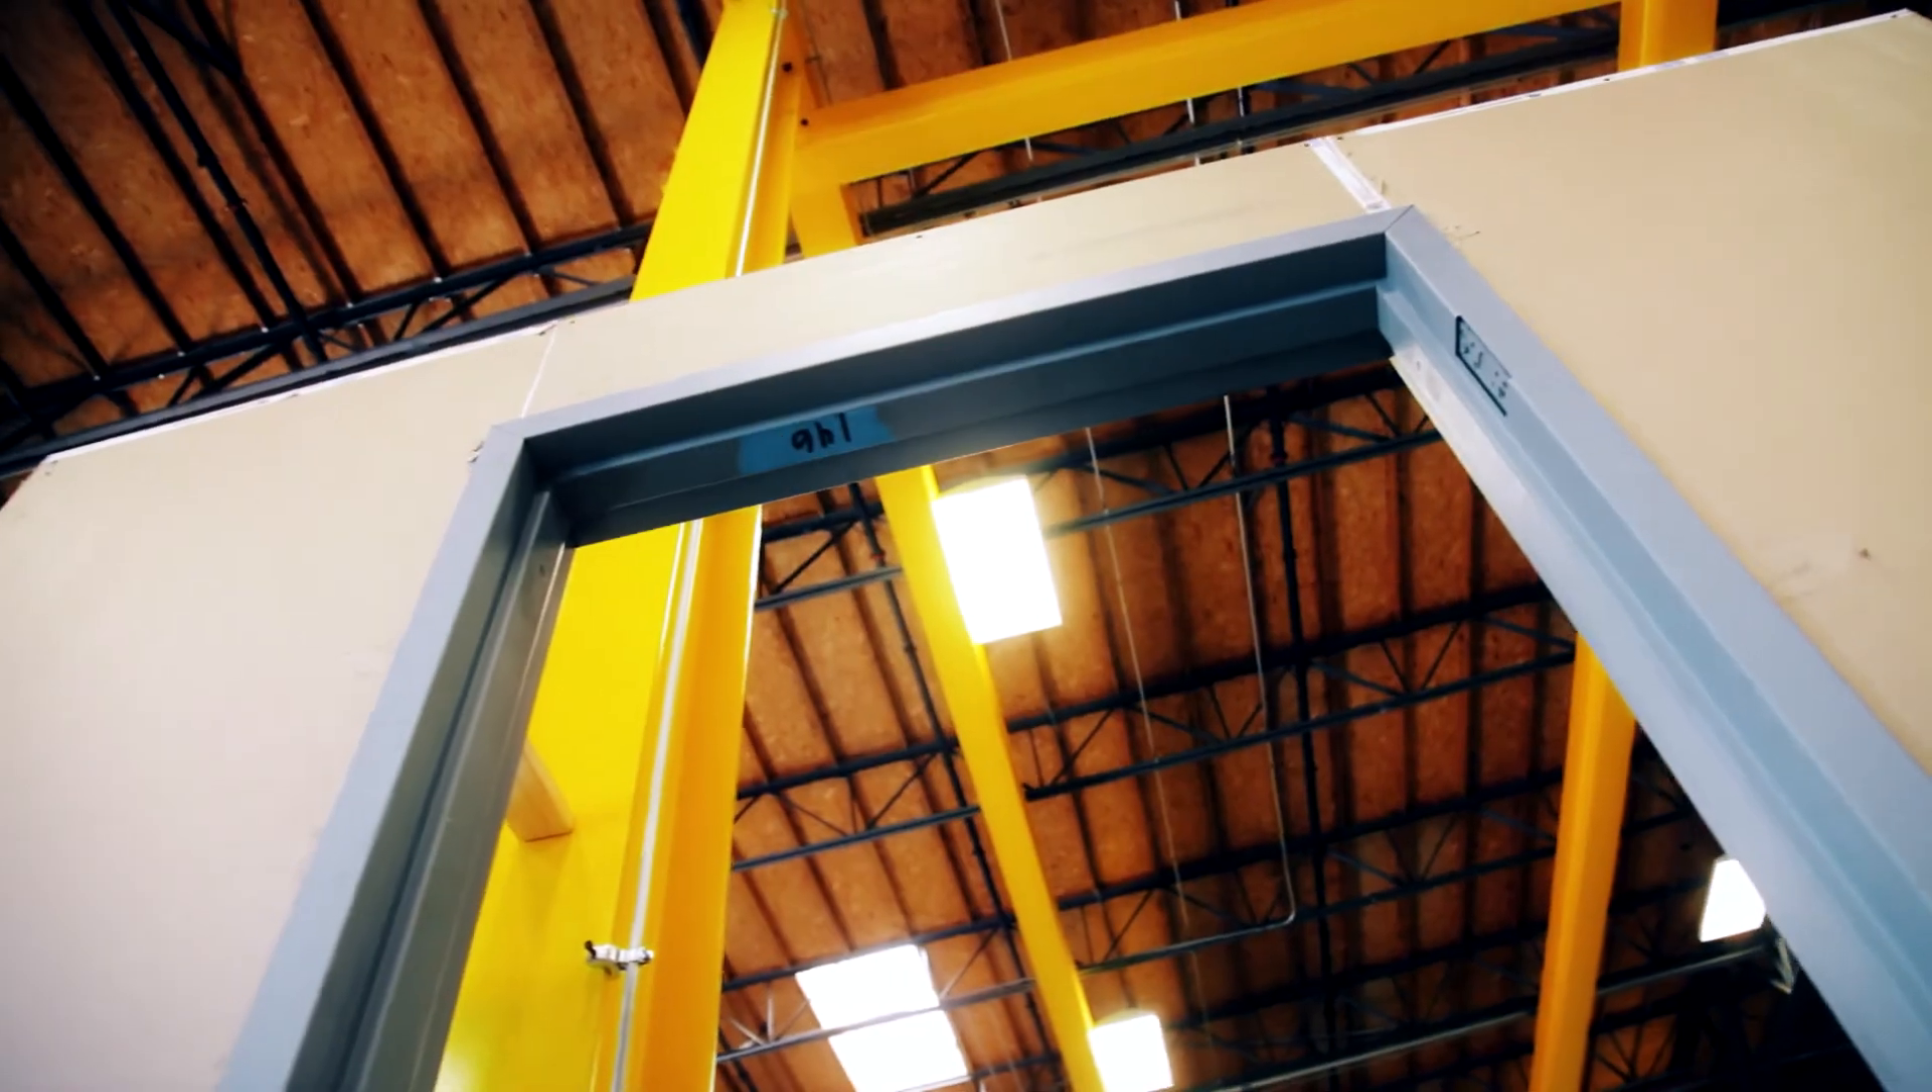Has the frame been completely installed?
Yes.